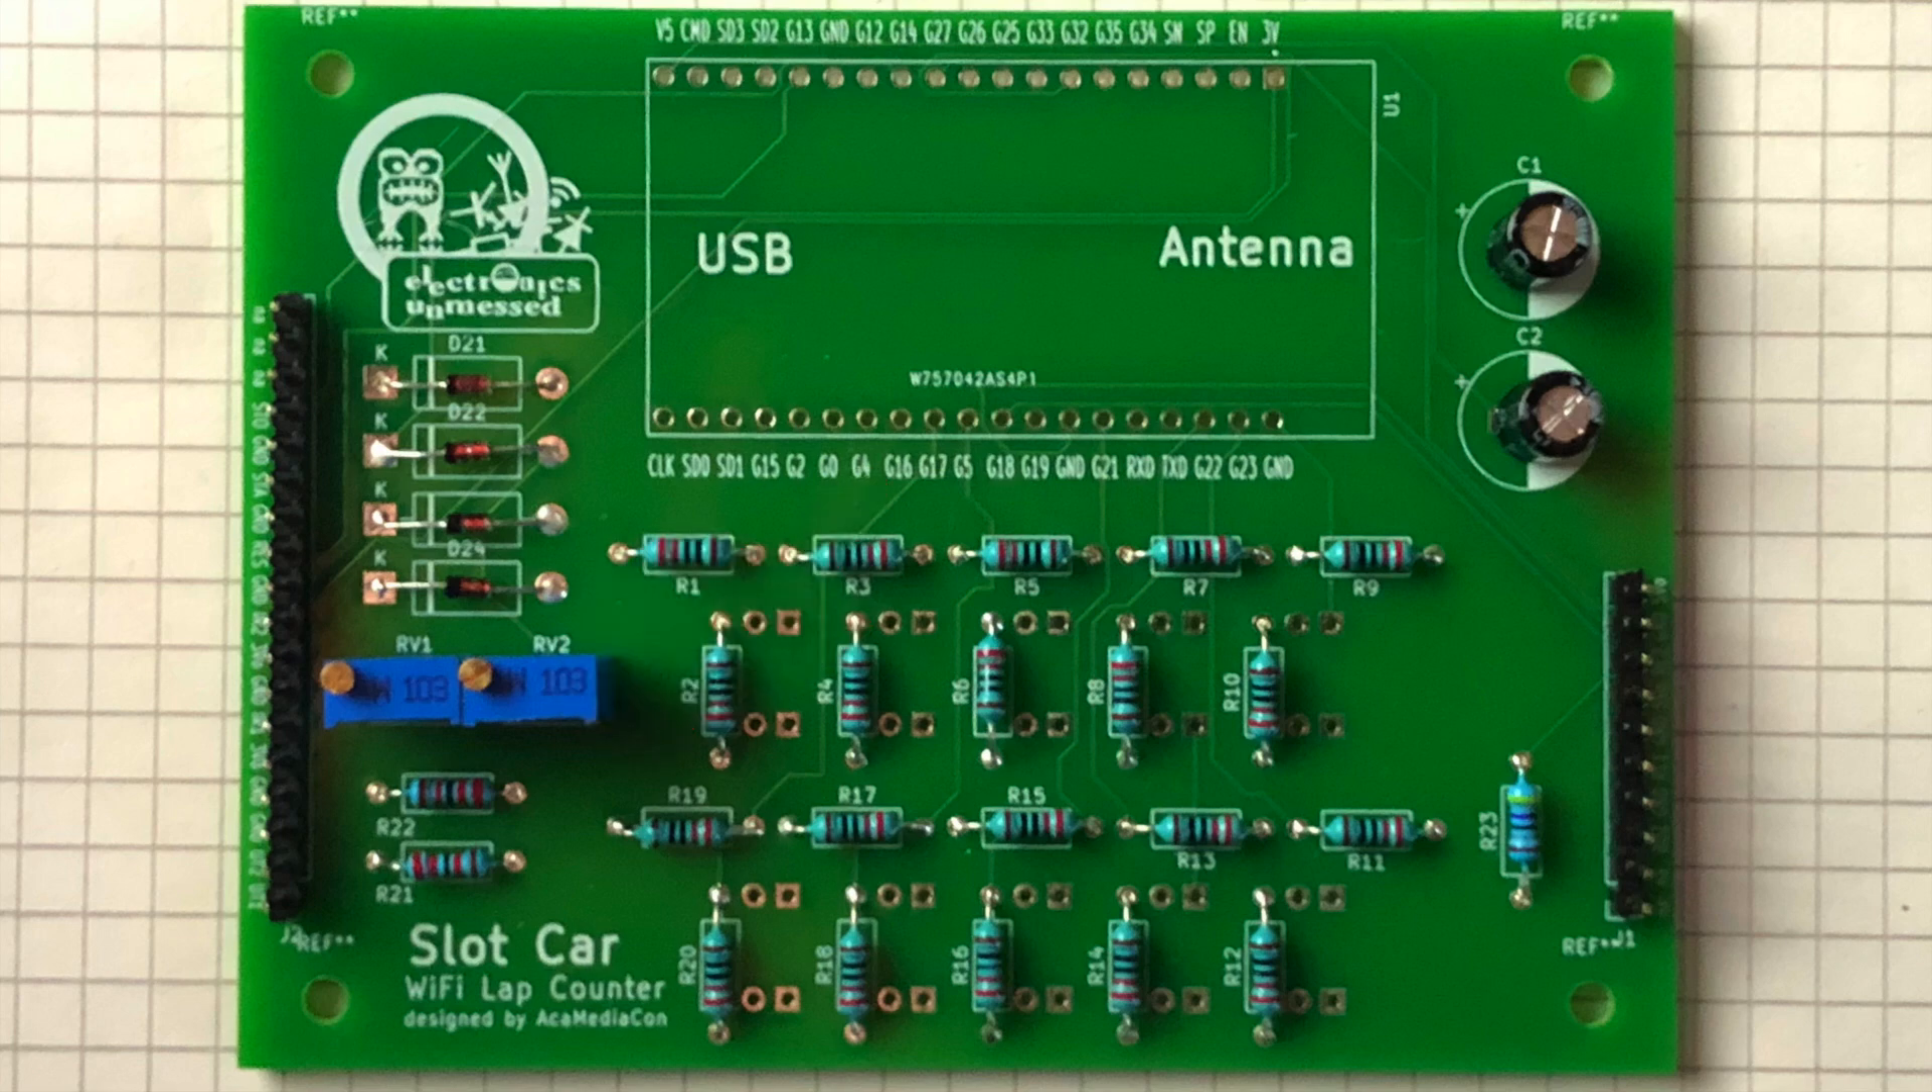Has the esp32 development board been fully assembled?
No.